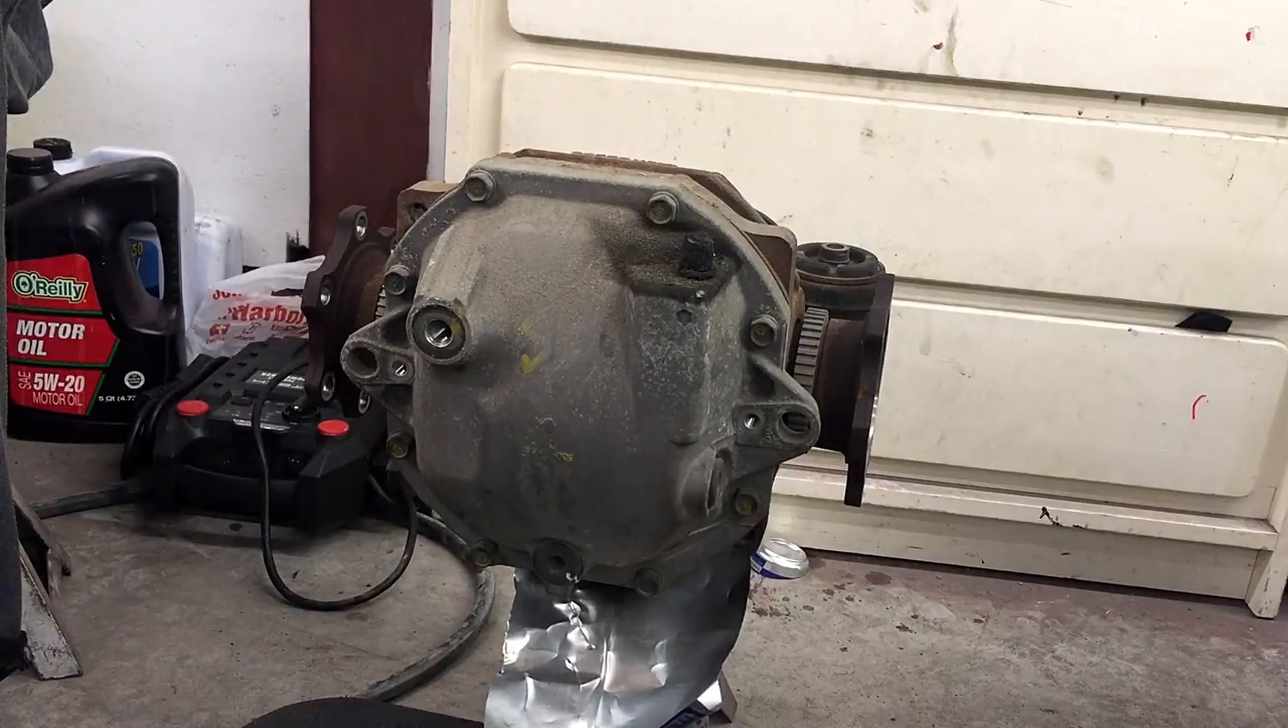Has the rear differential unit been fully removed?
Yes.